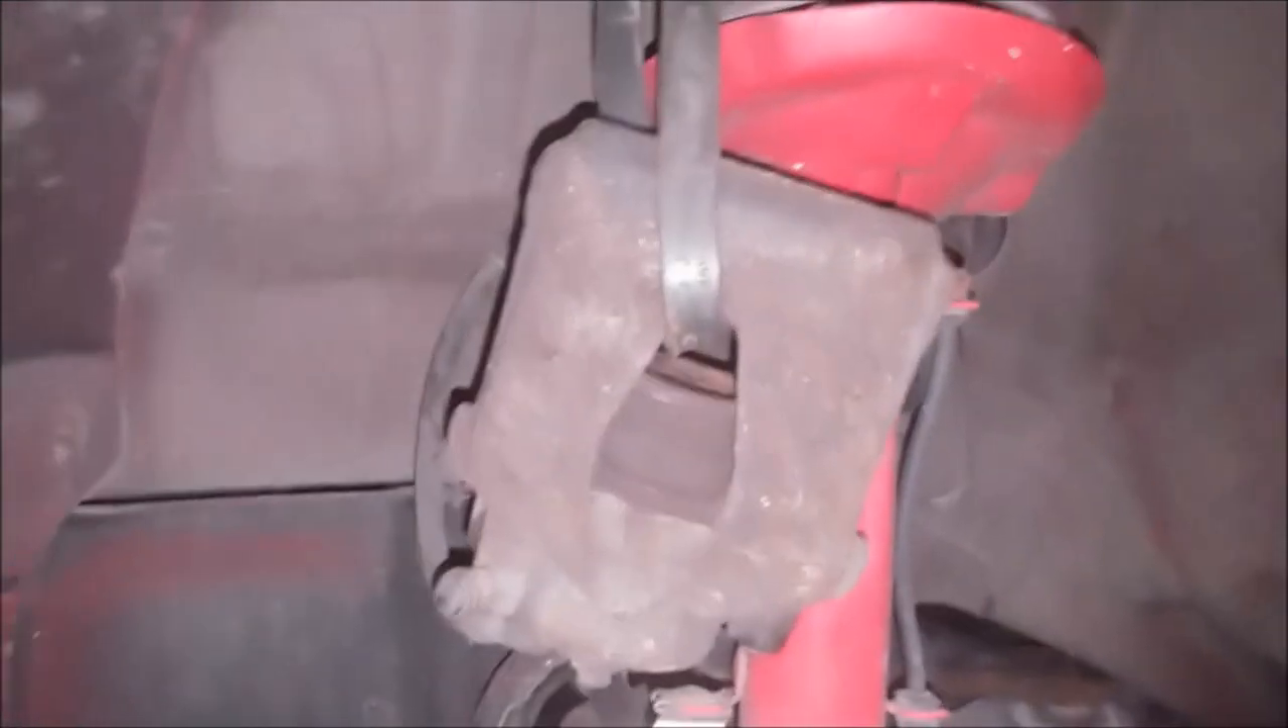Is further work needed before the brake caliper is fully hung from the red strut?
No.